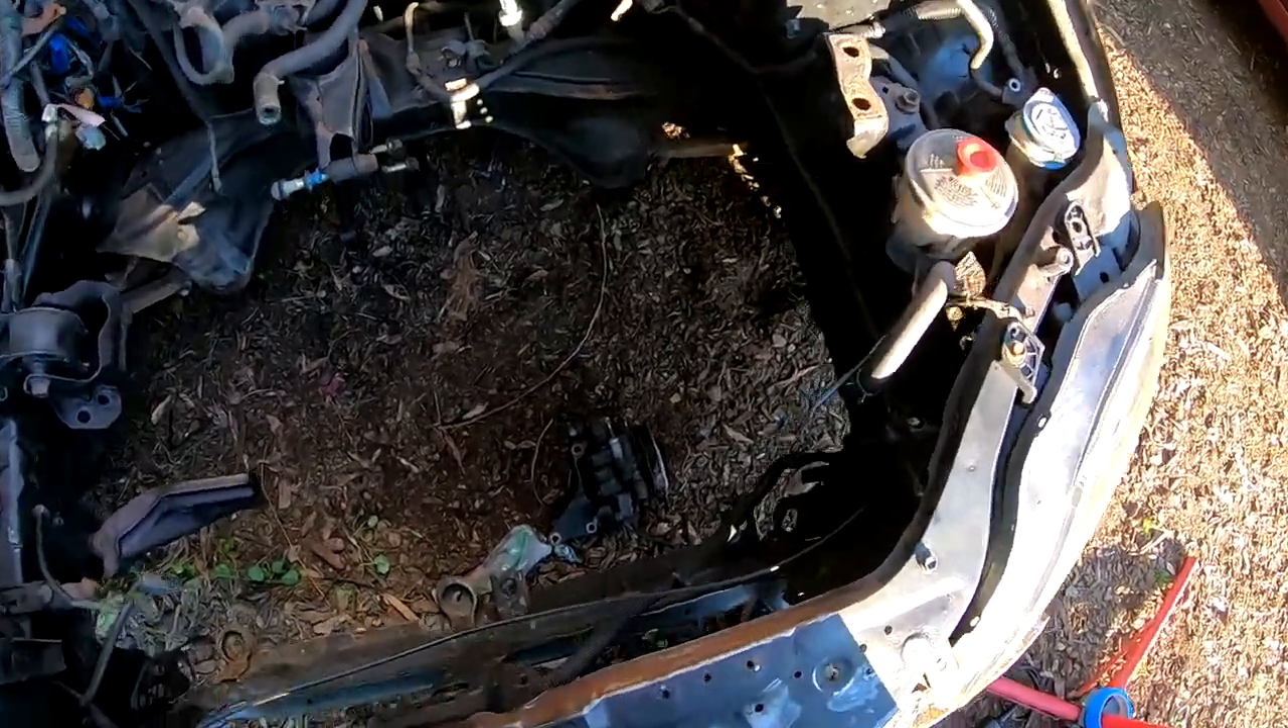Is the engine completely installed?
No.